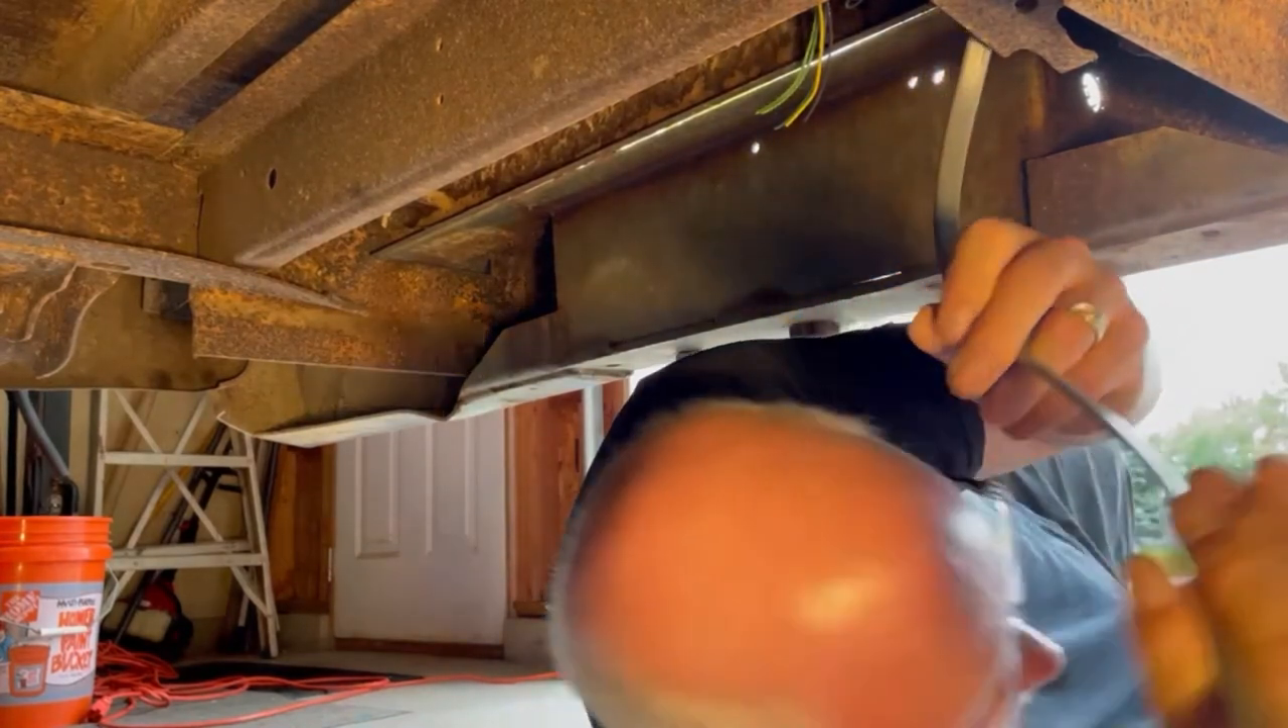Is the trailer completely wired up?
No.